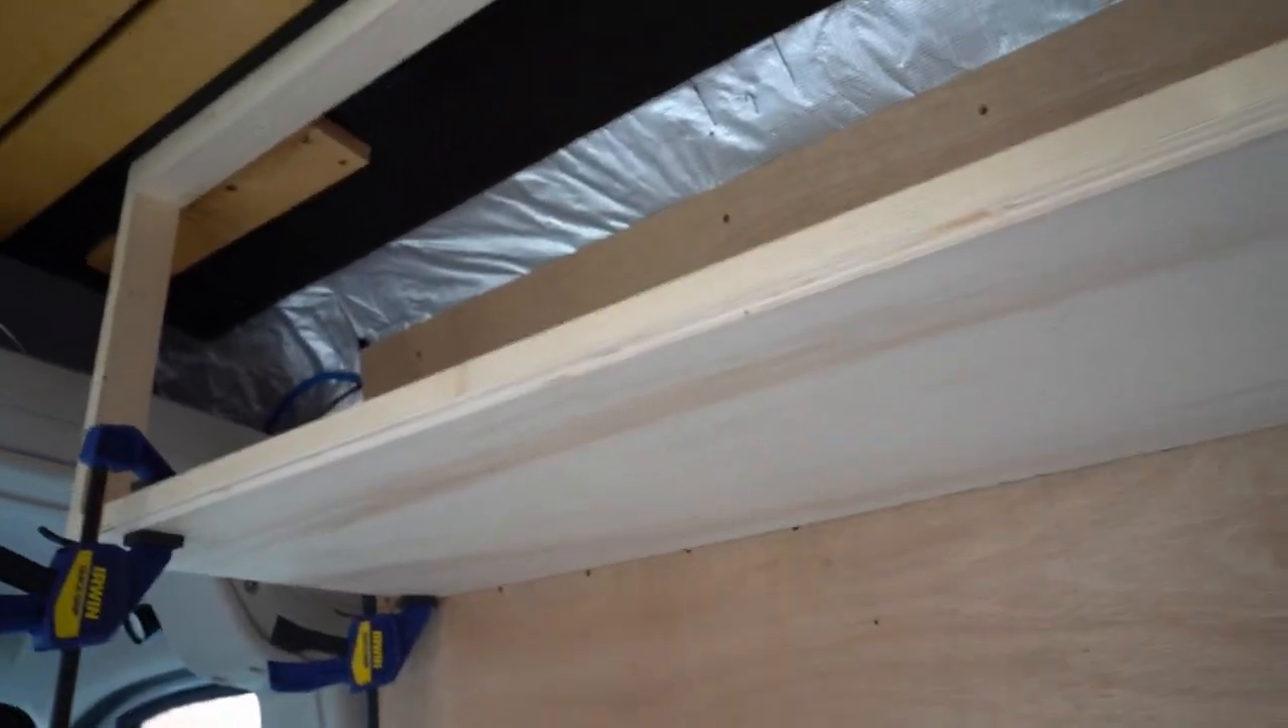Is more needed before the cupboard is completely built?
Yes.